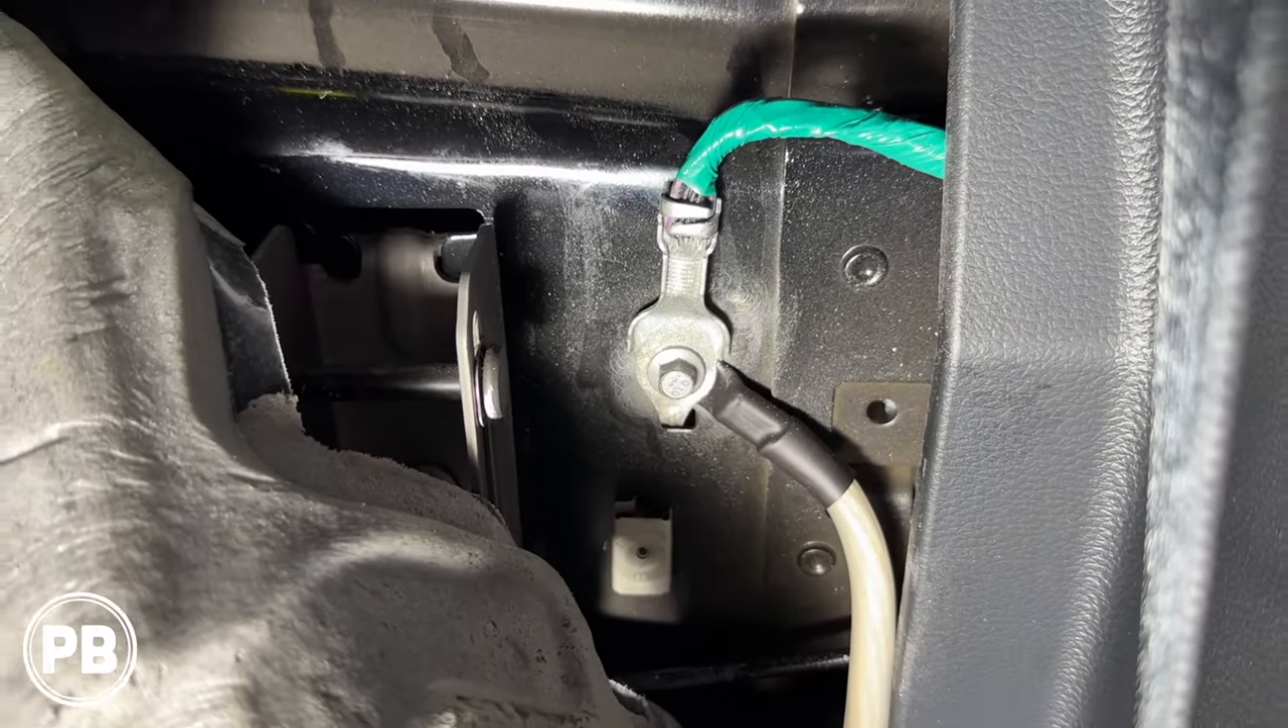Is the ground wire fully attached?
Yes.